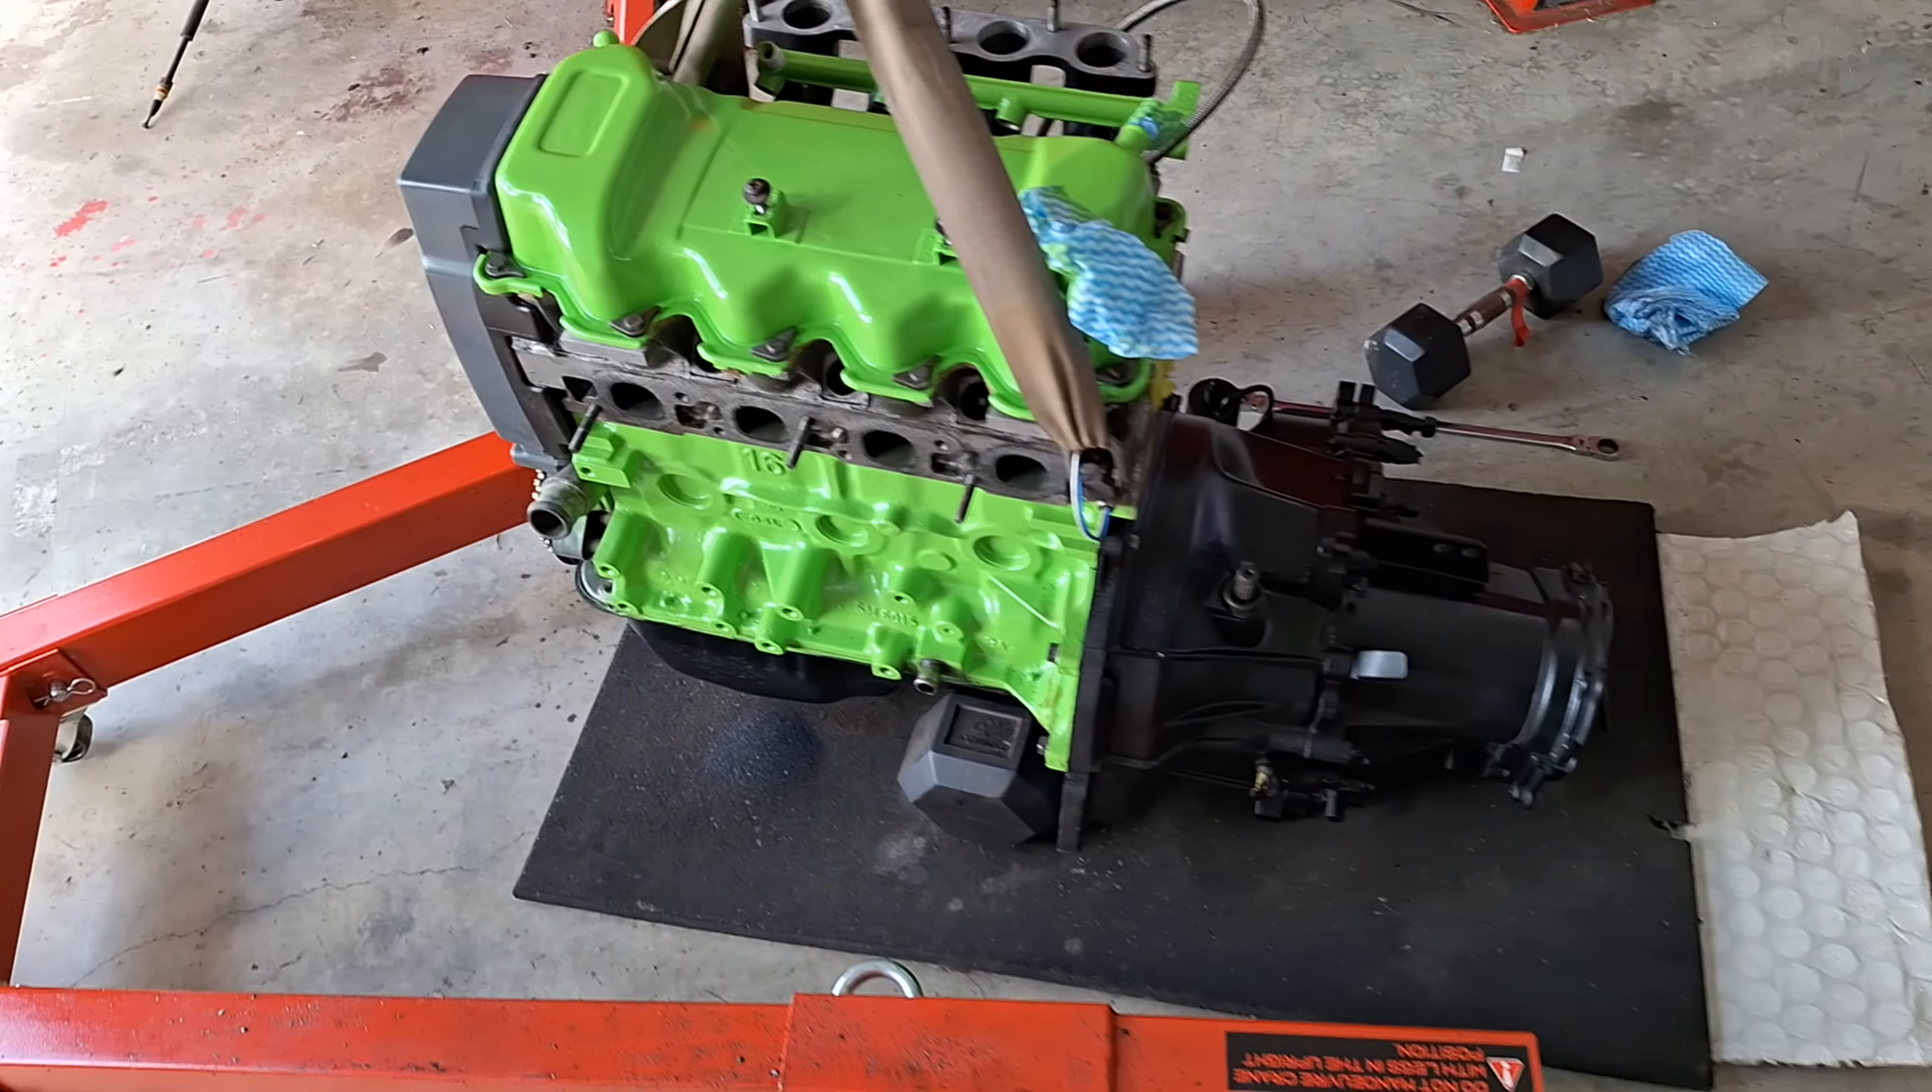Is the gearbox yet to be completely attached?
No.